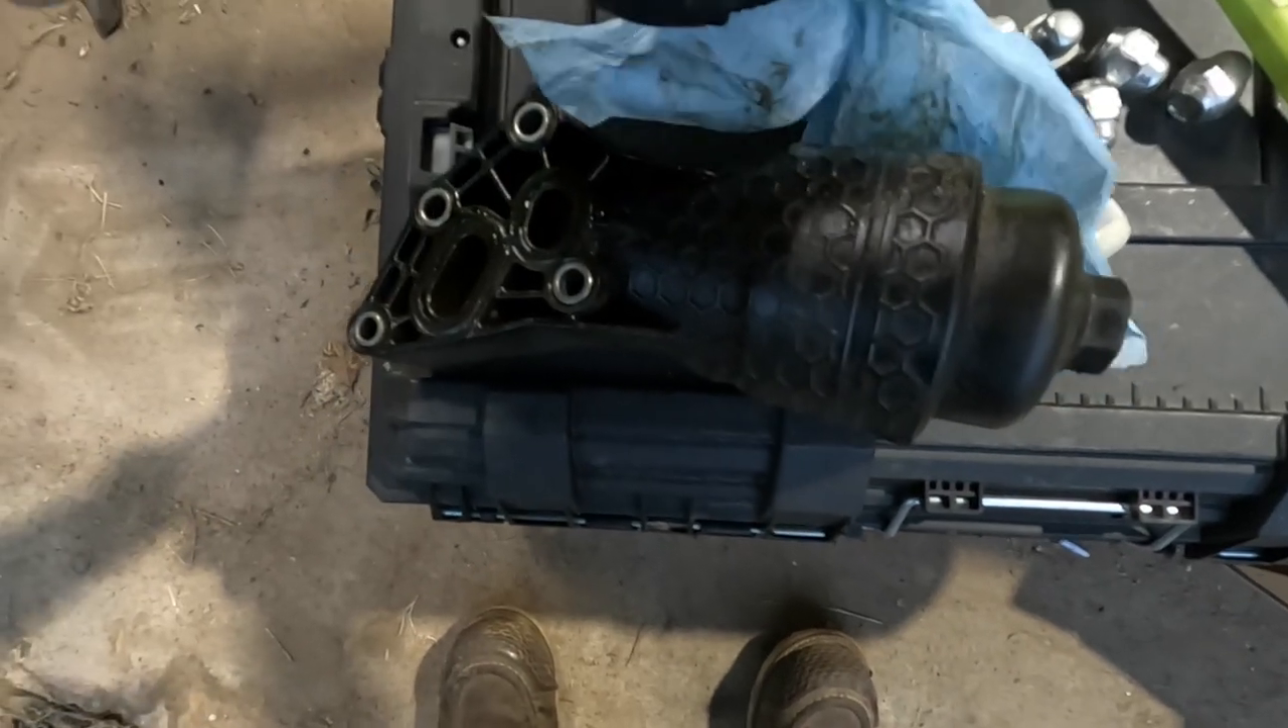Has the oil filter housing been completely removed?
Yes.